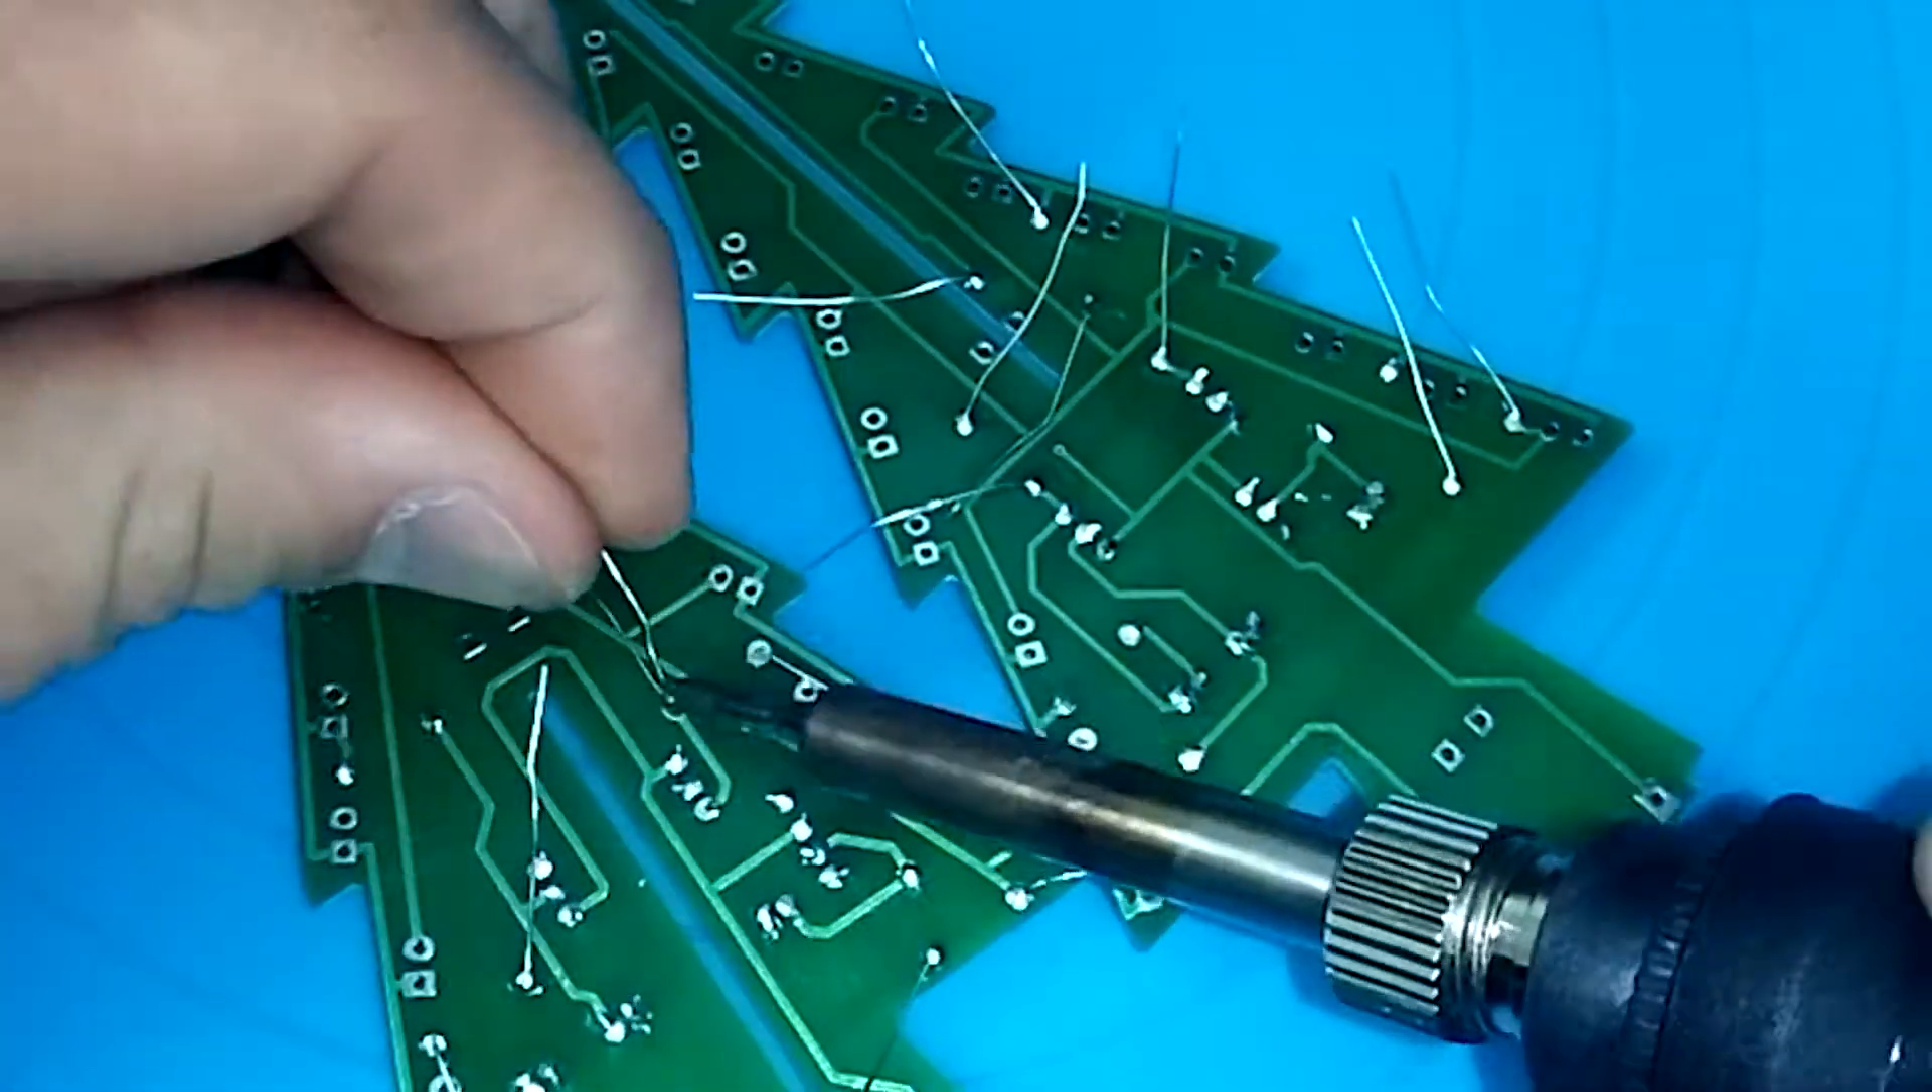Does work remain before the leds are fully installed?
Yes.